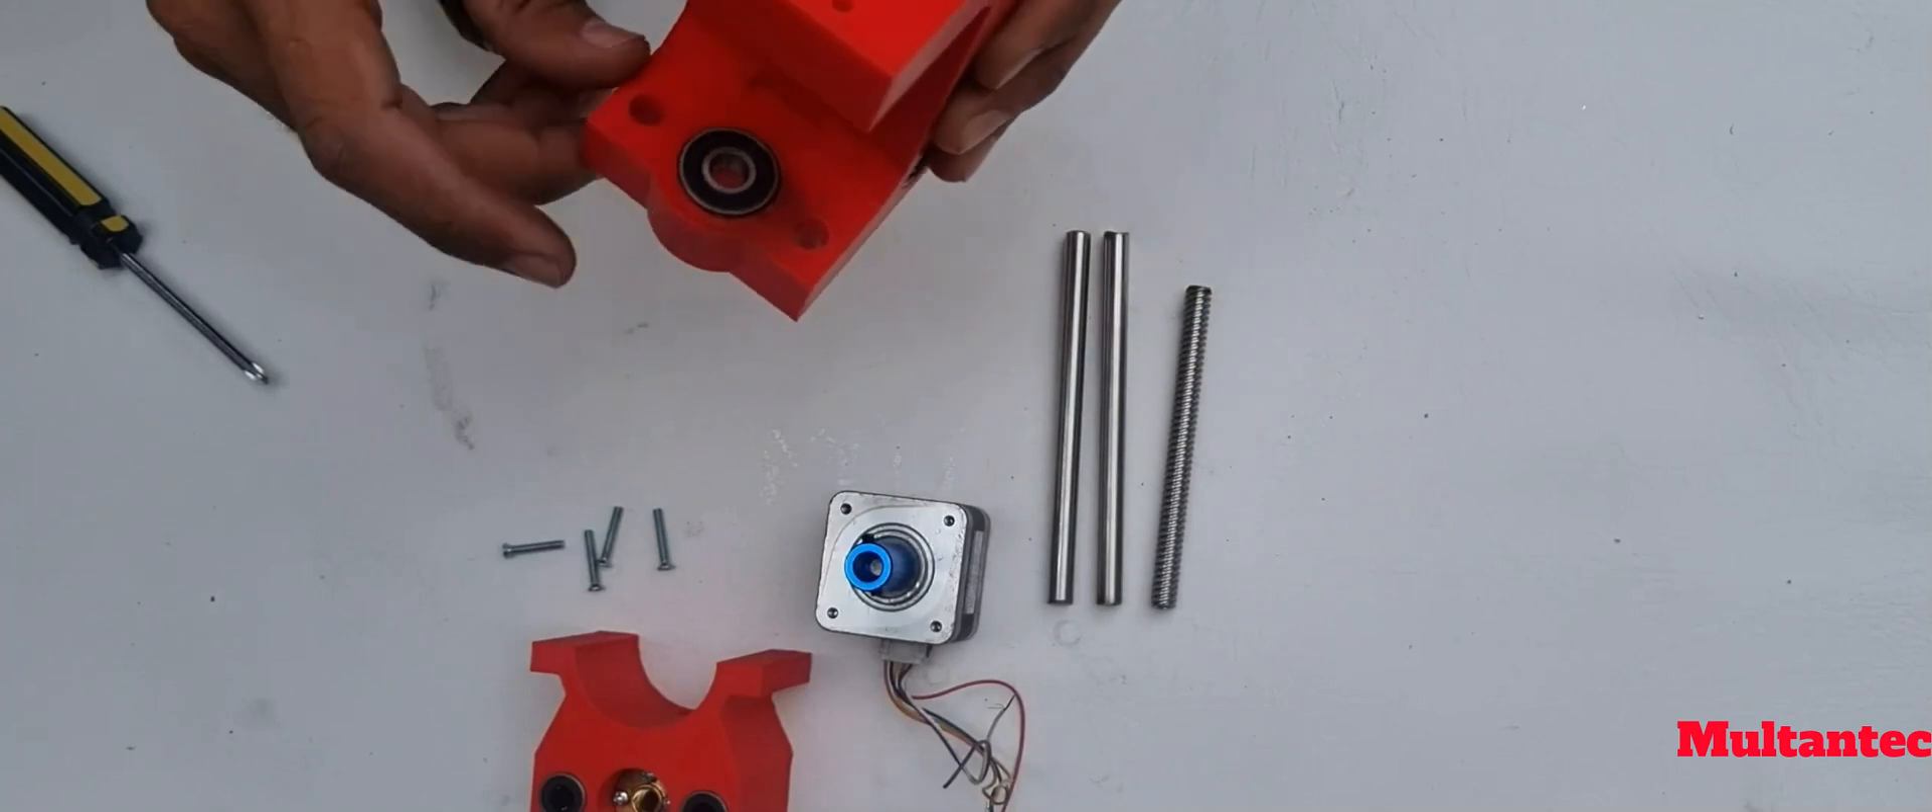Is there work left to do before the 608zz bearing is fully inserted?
No.